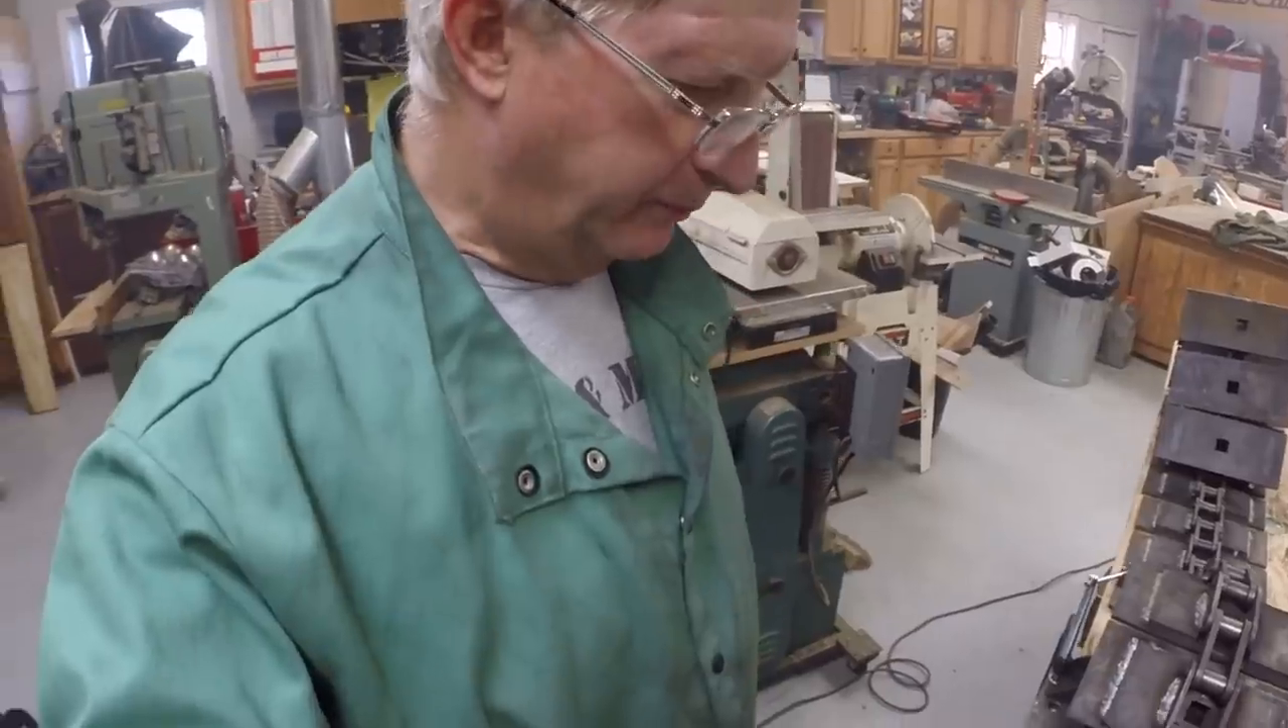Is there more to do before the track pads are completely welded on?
Yes.